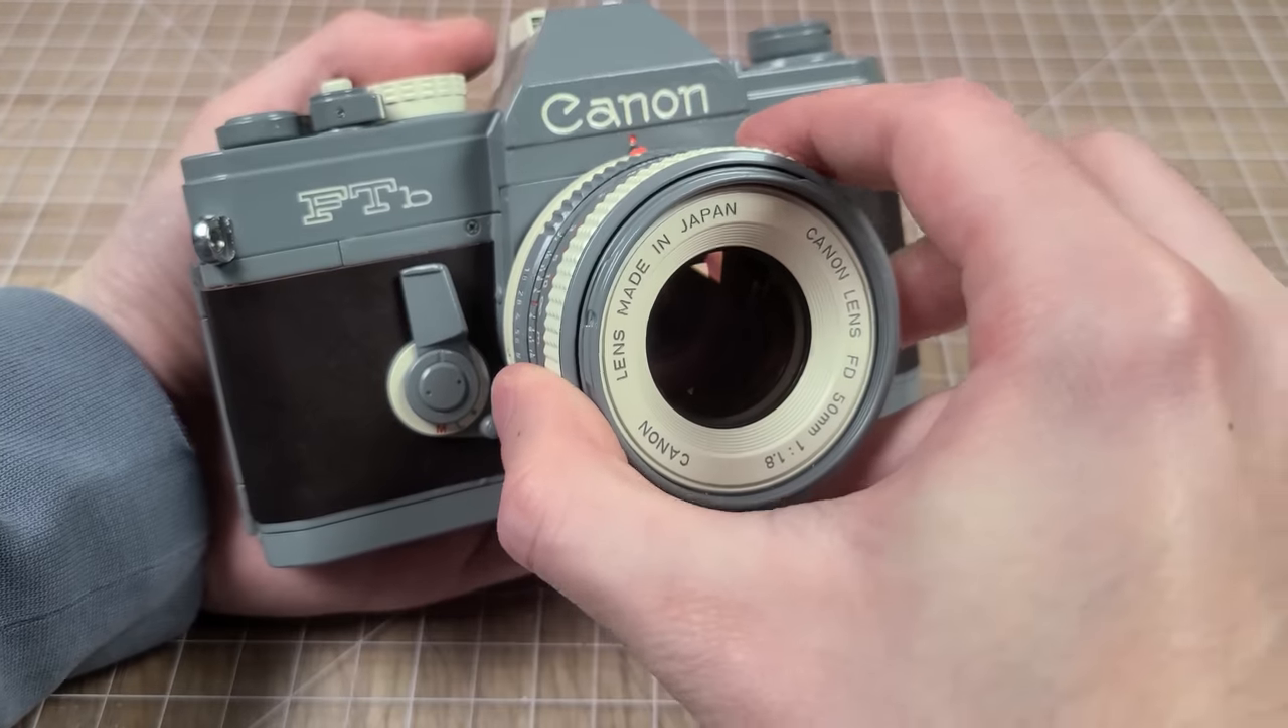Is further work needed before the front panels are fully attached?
No.